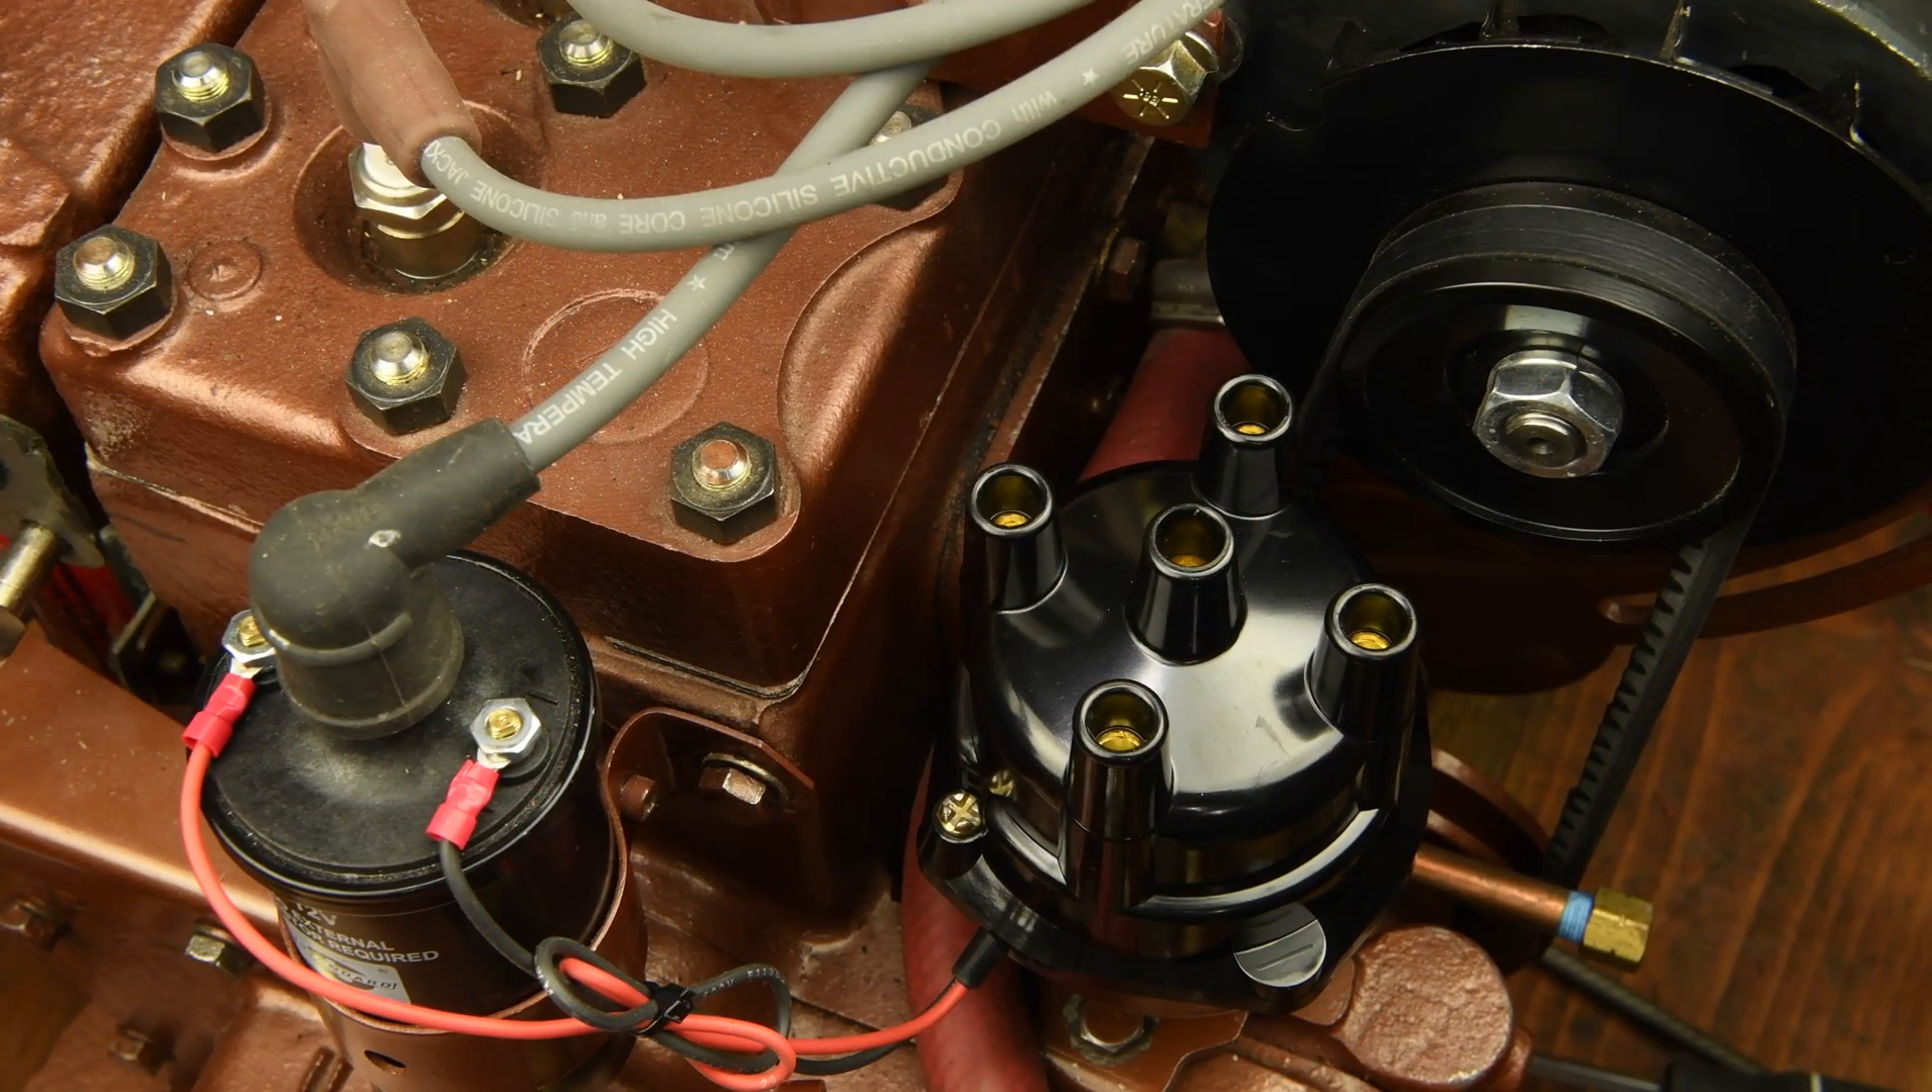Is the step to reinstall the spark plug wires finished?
No.